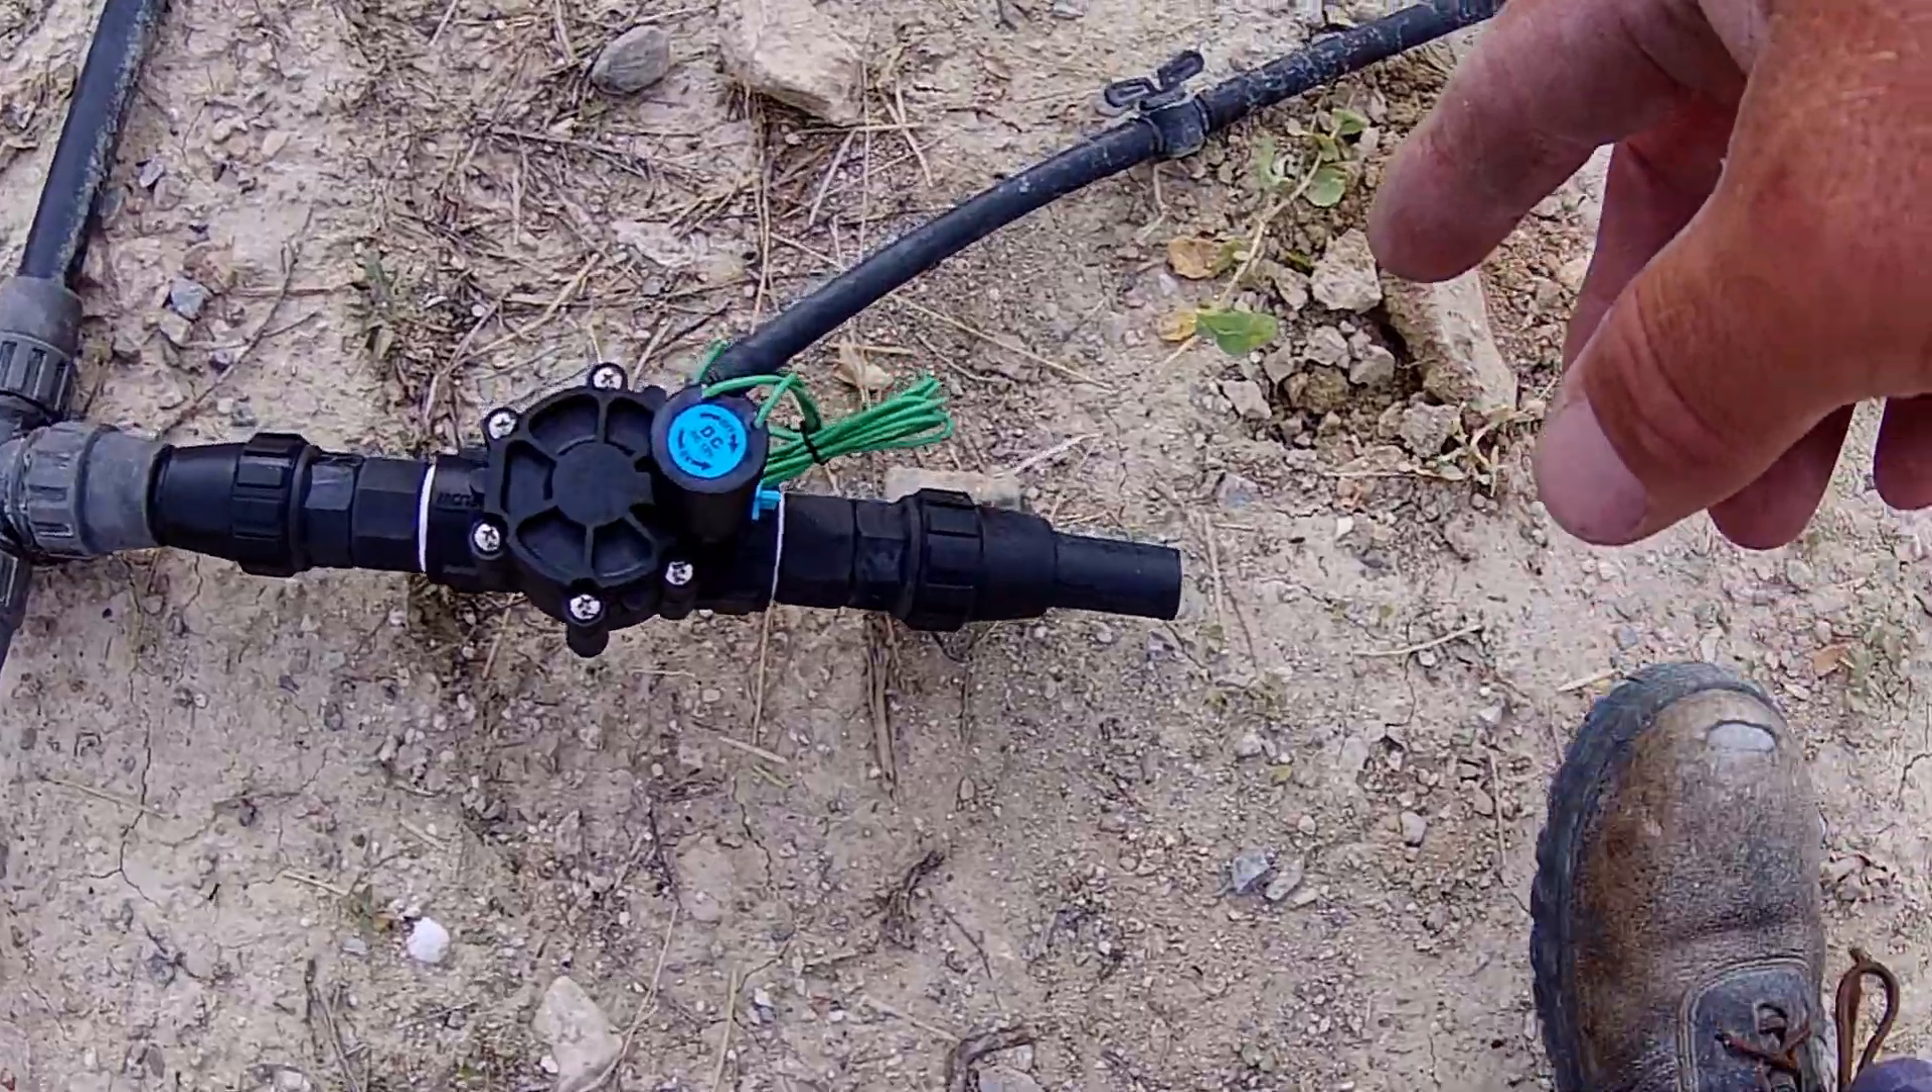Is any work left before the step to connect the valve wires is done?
Yes.